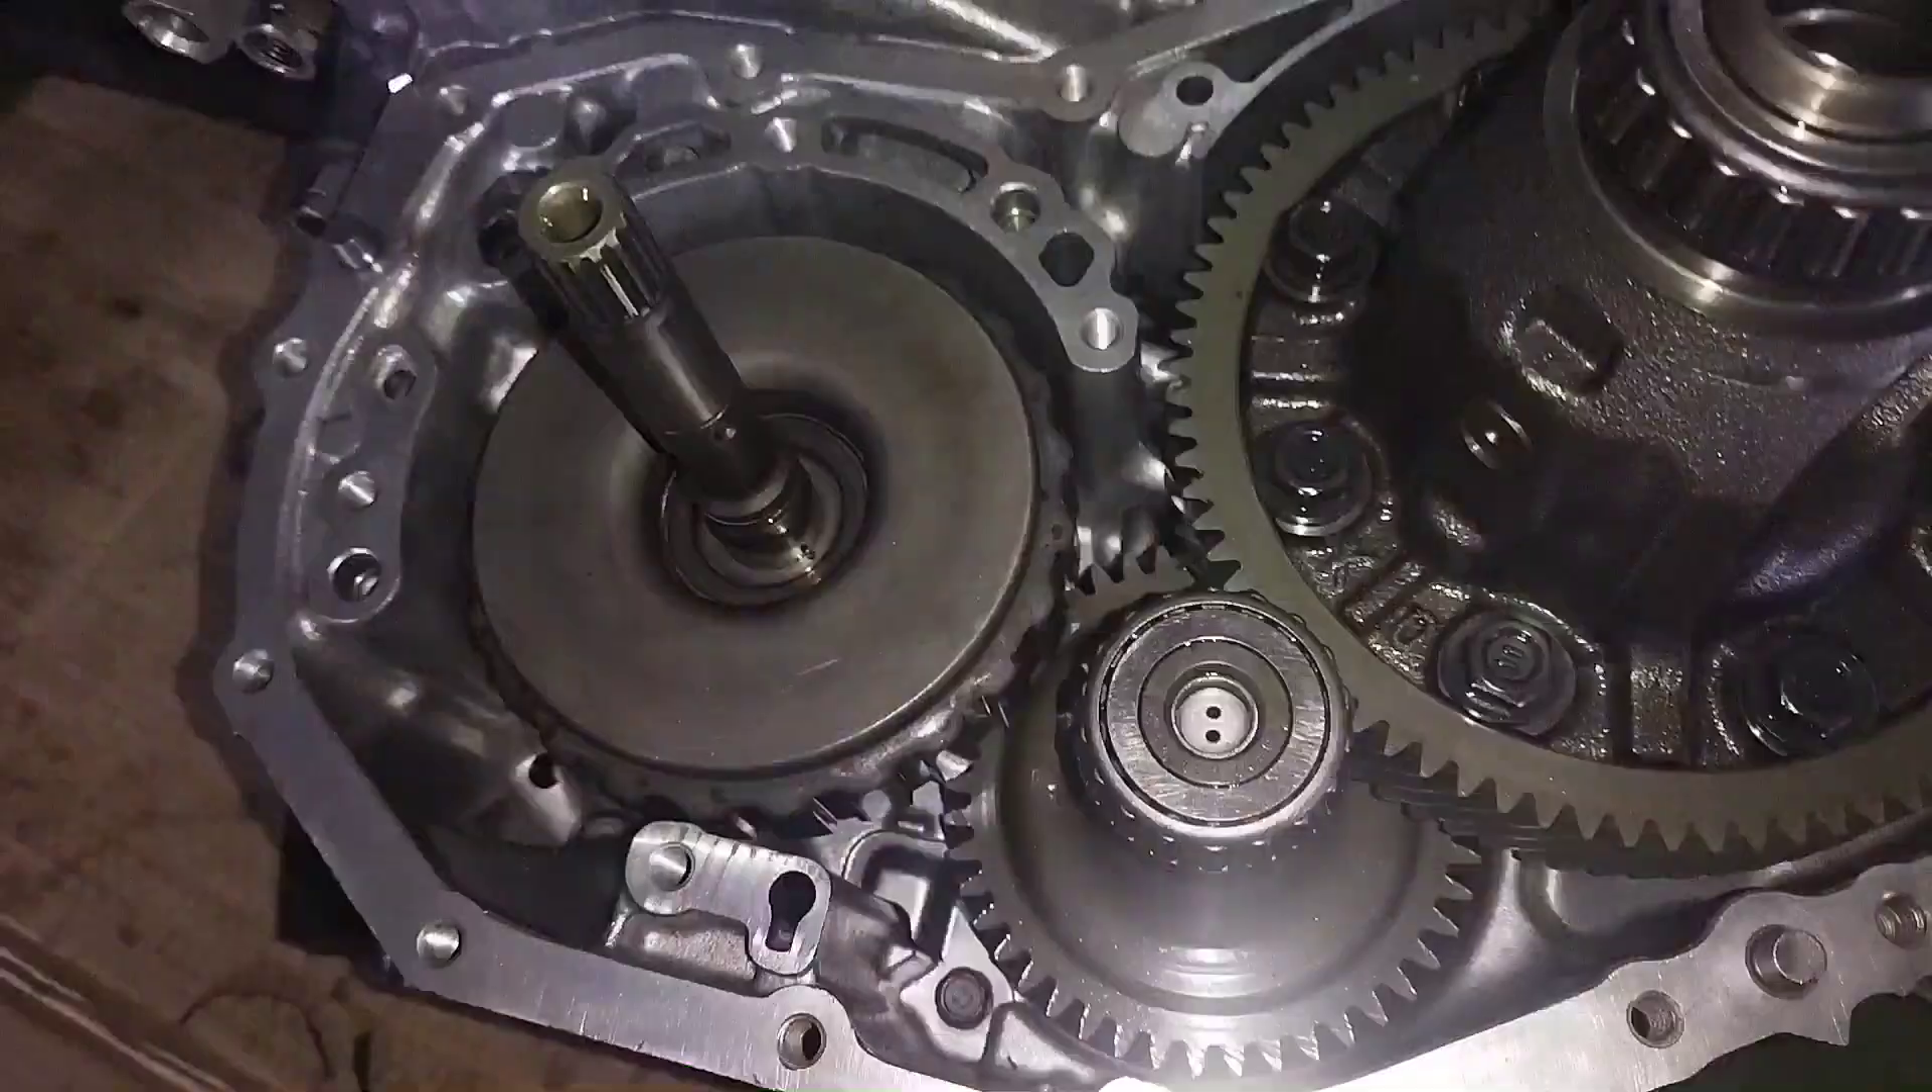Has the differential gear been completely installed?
Yes.